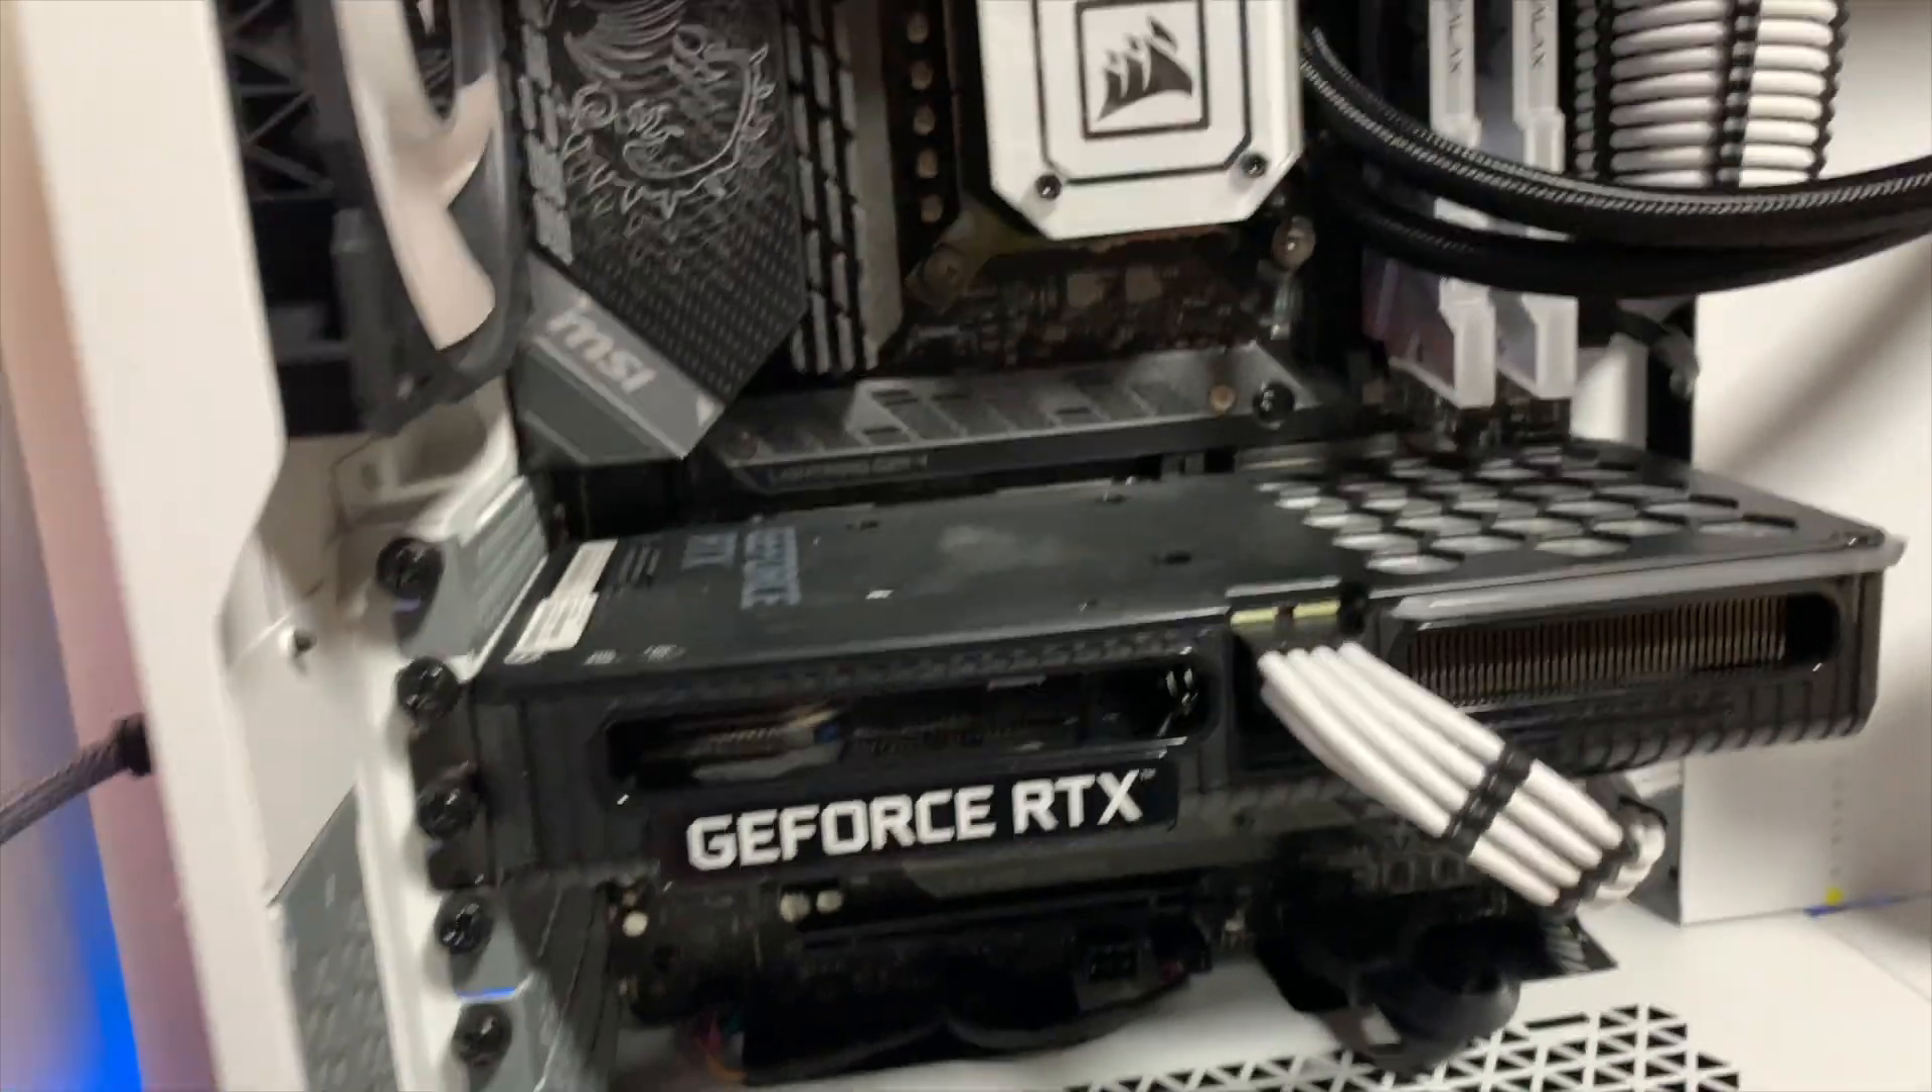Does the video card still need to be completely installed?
No.